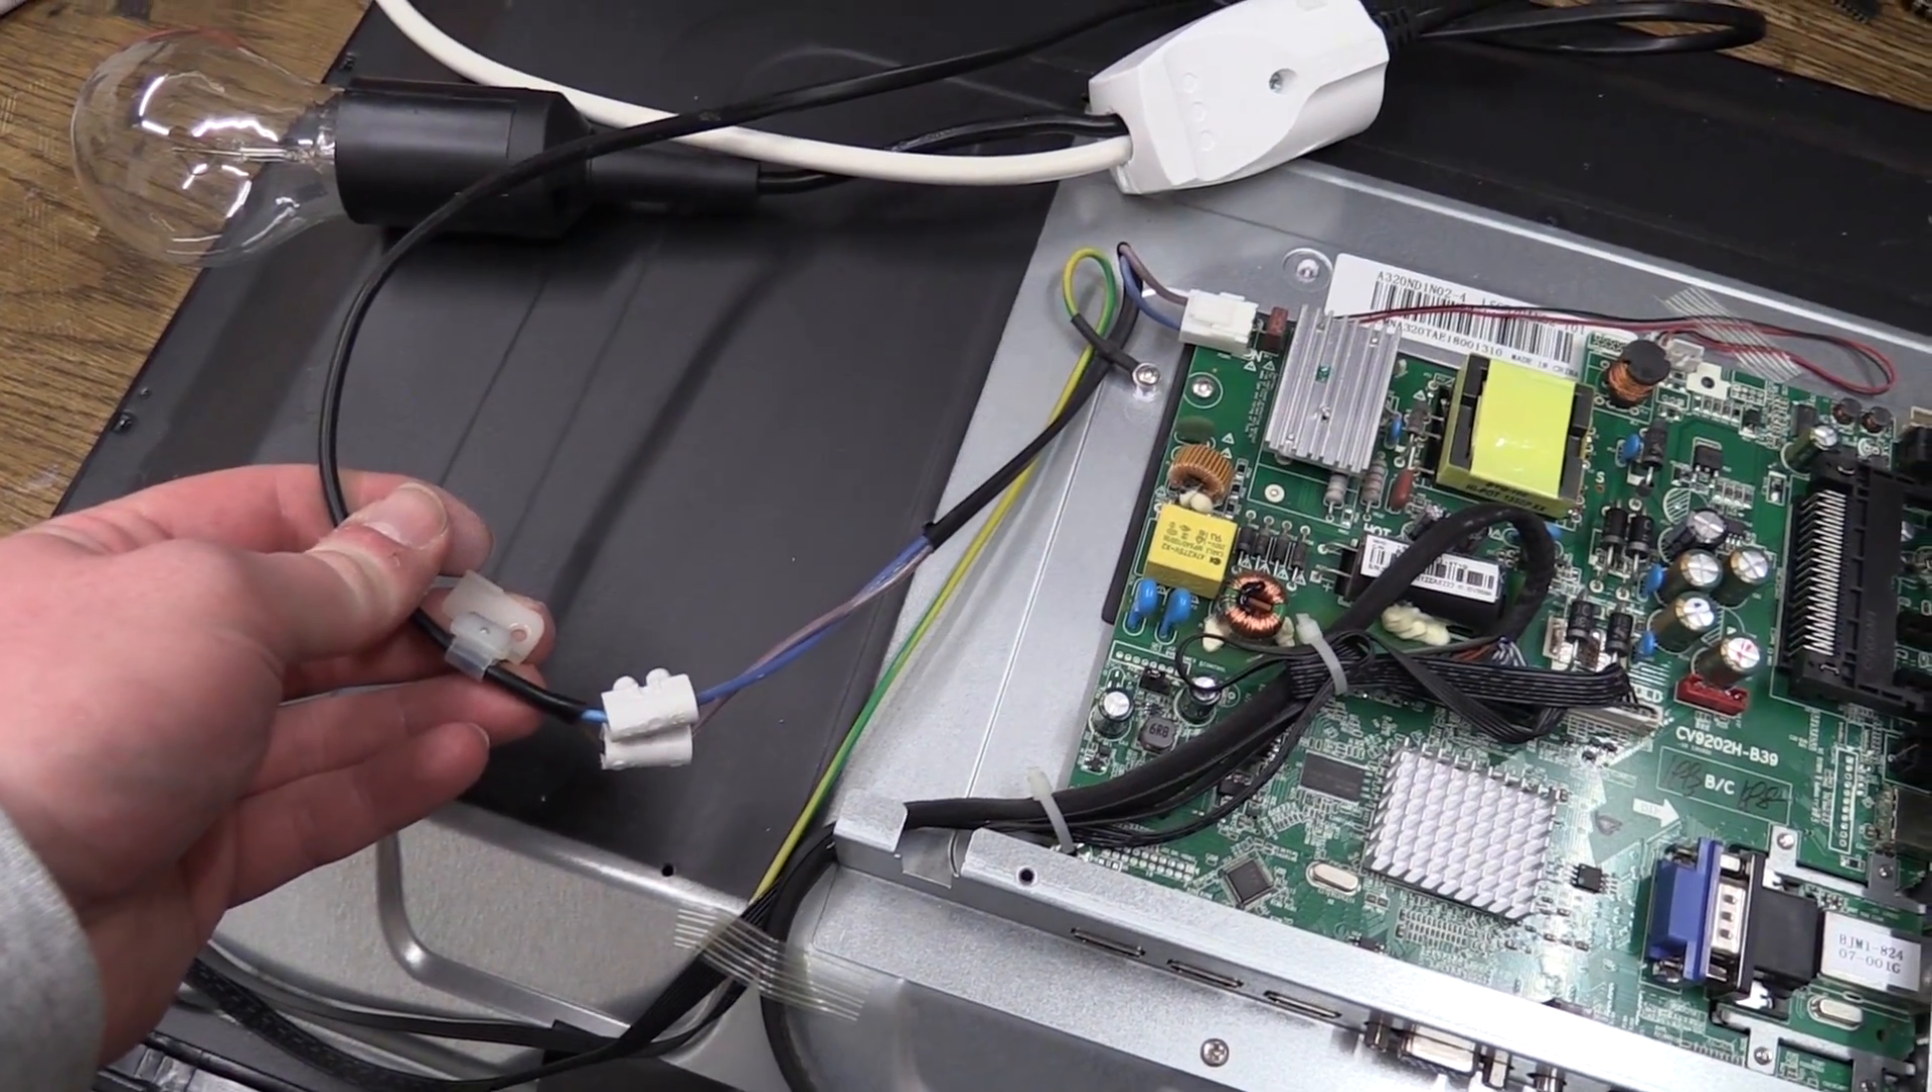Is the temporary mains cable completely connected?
Yes.